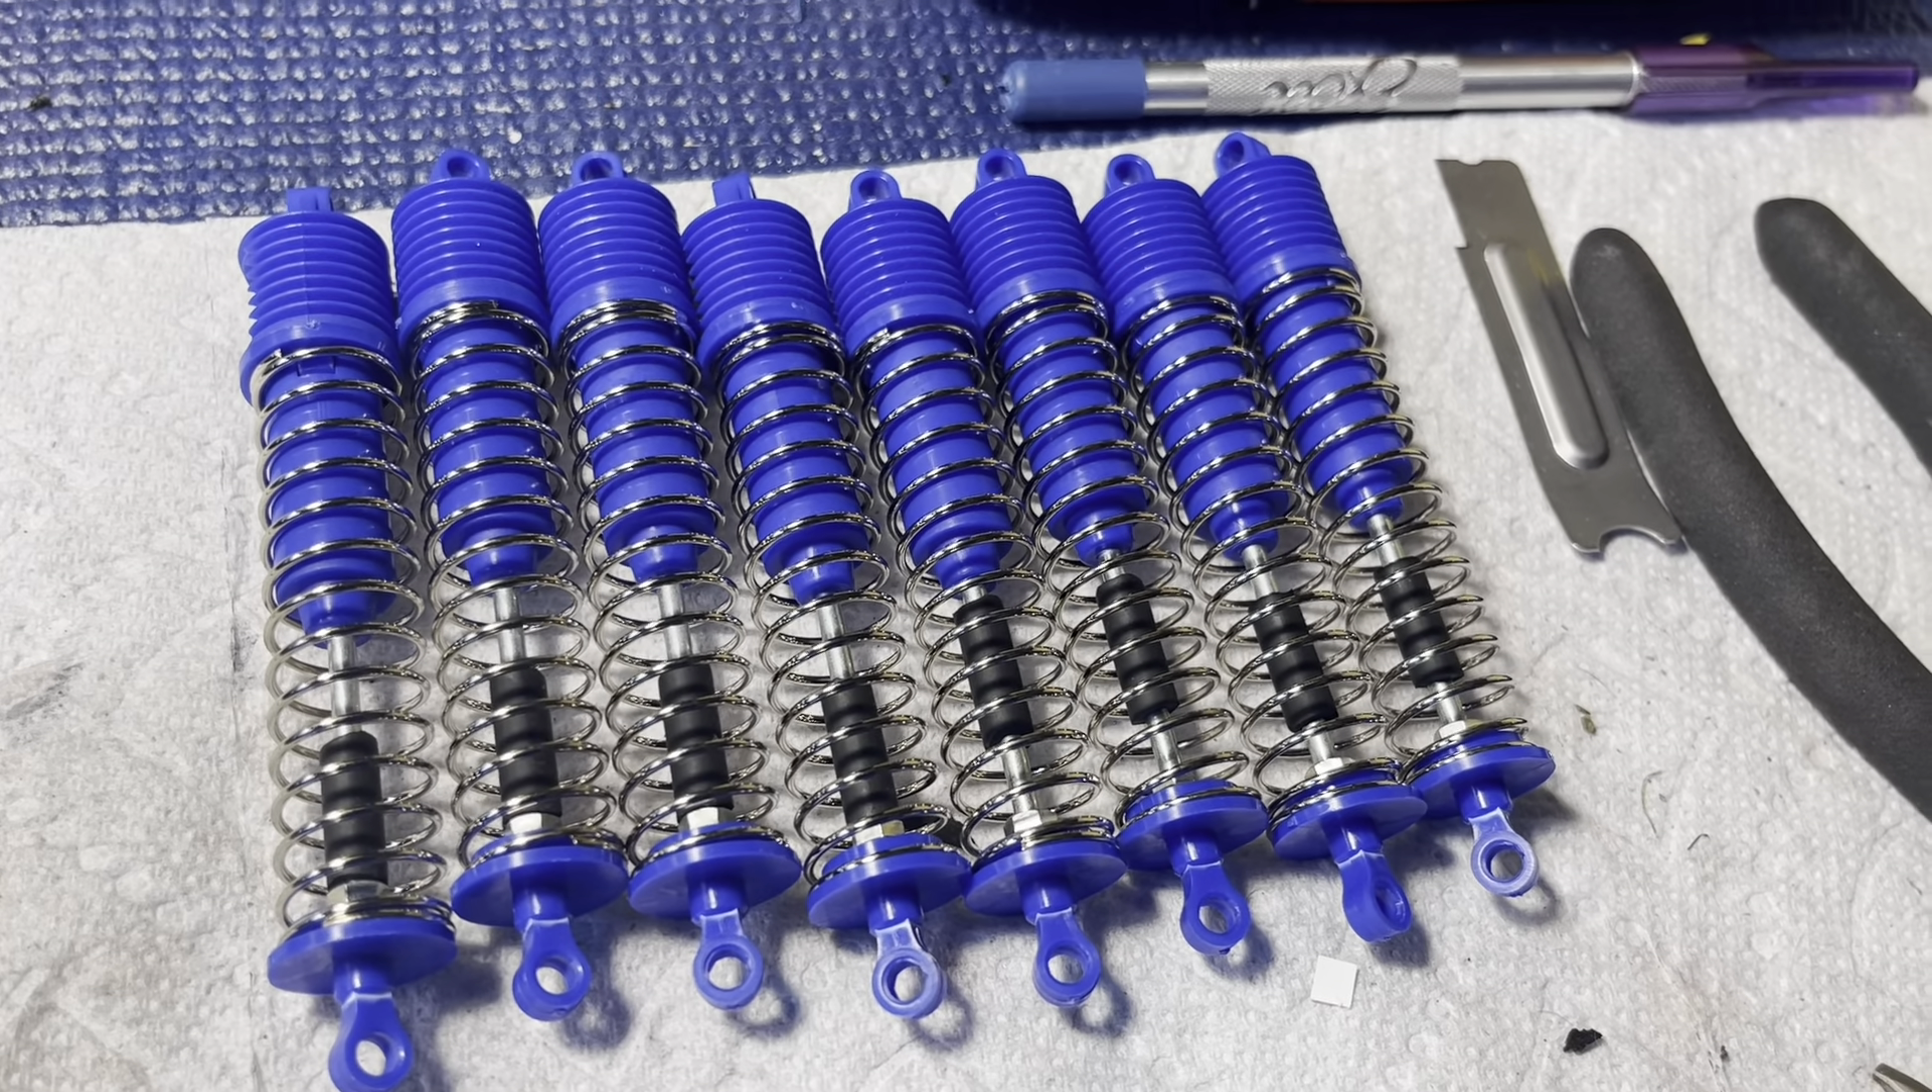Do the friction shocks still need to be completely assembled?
No.